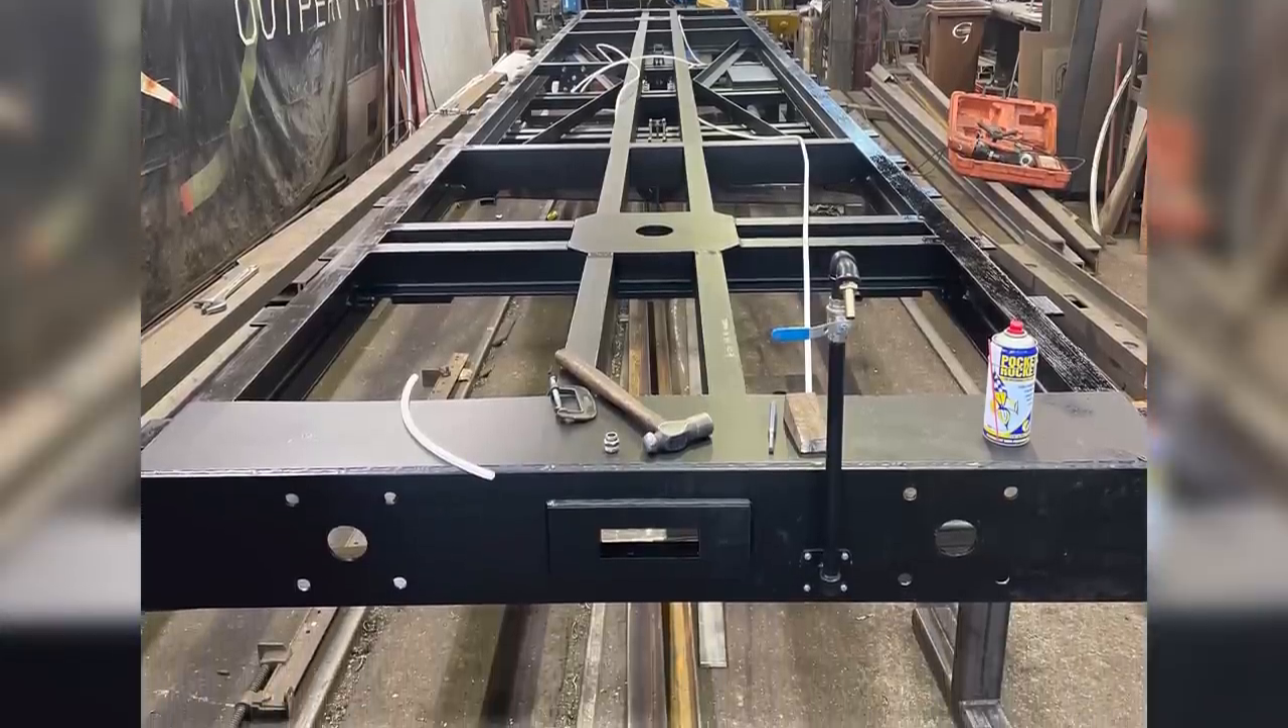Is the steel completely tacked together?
Yes.